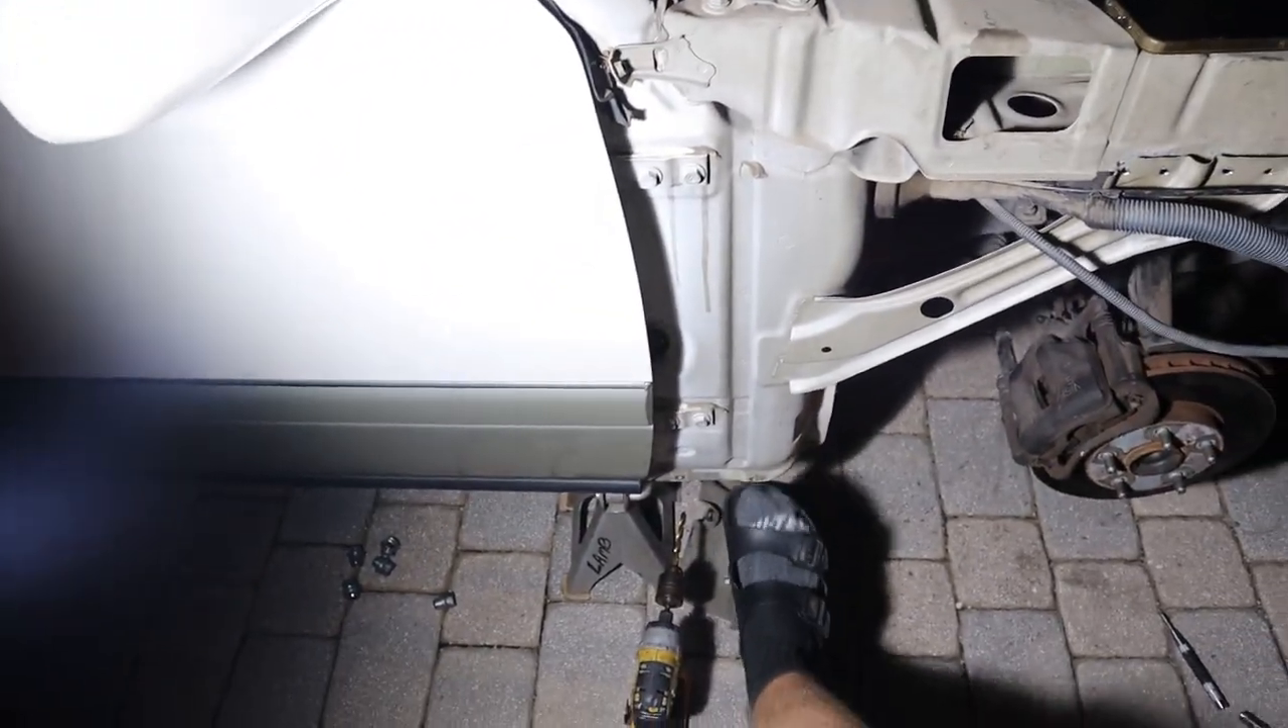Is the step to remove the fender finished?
Yes.